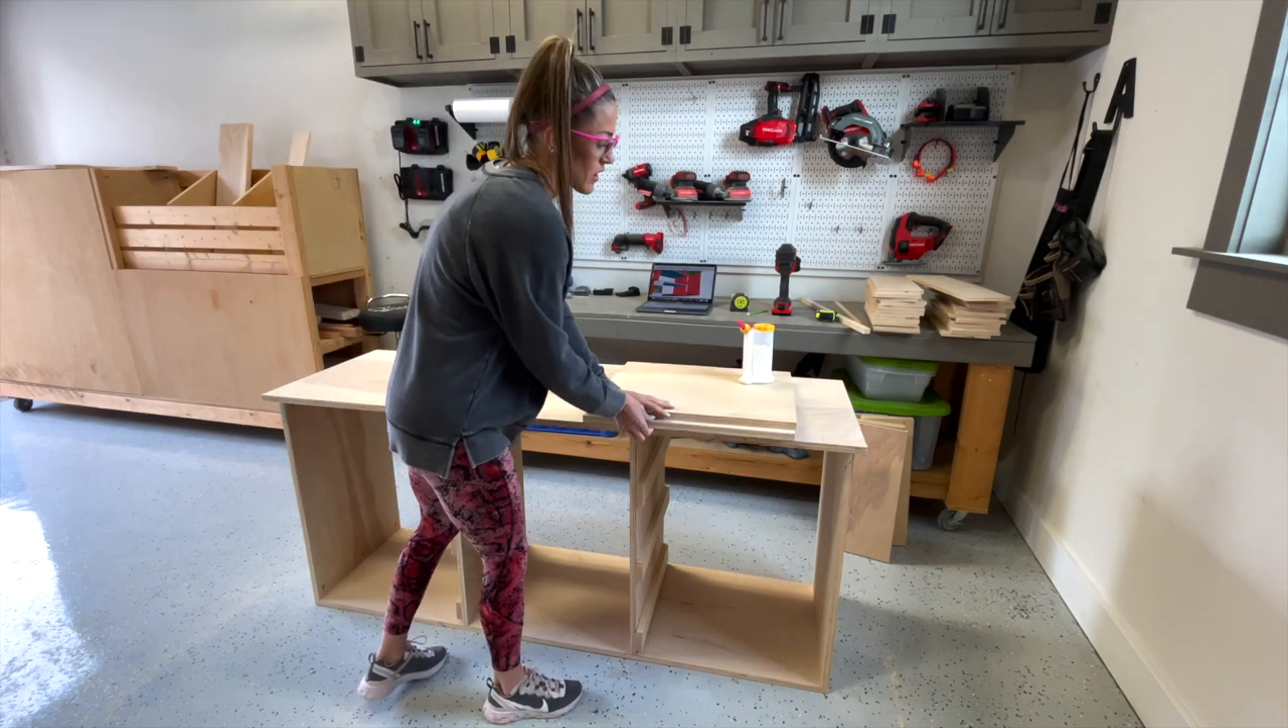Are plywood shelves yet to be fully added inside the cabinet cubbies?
Yes.